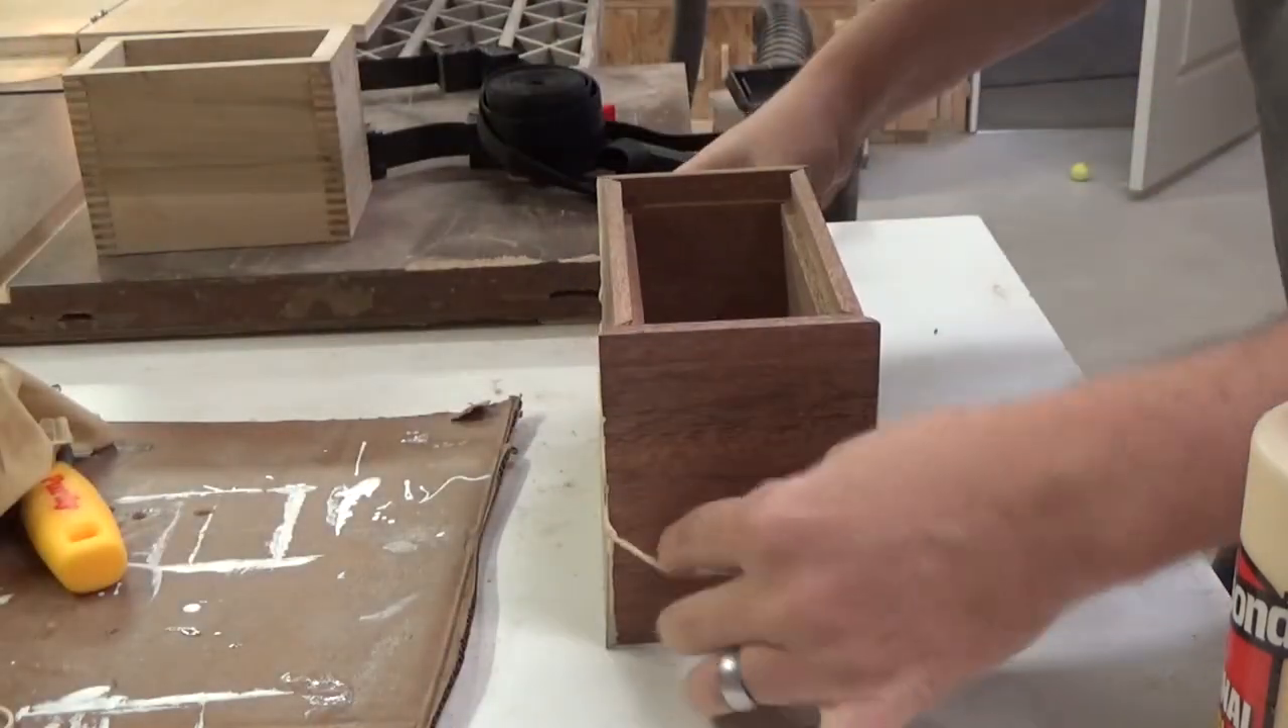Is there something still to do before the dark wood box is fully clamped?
Yes.